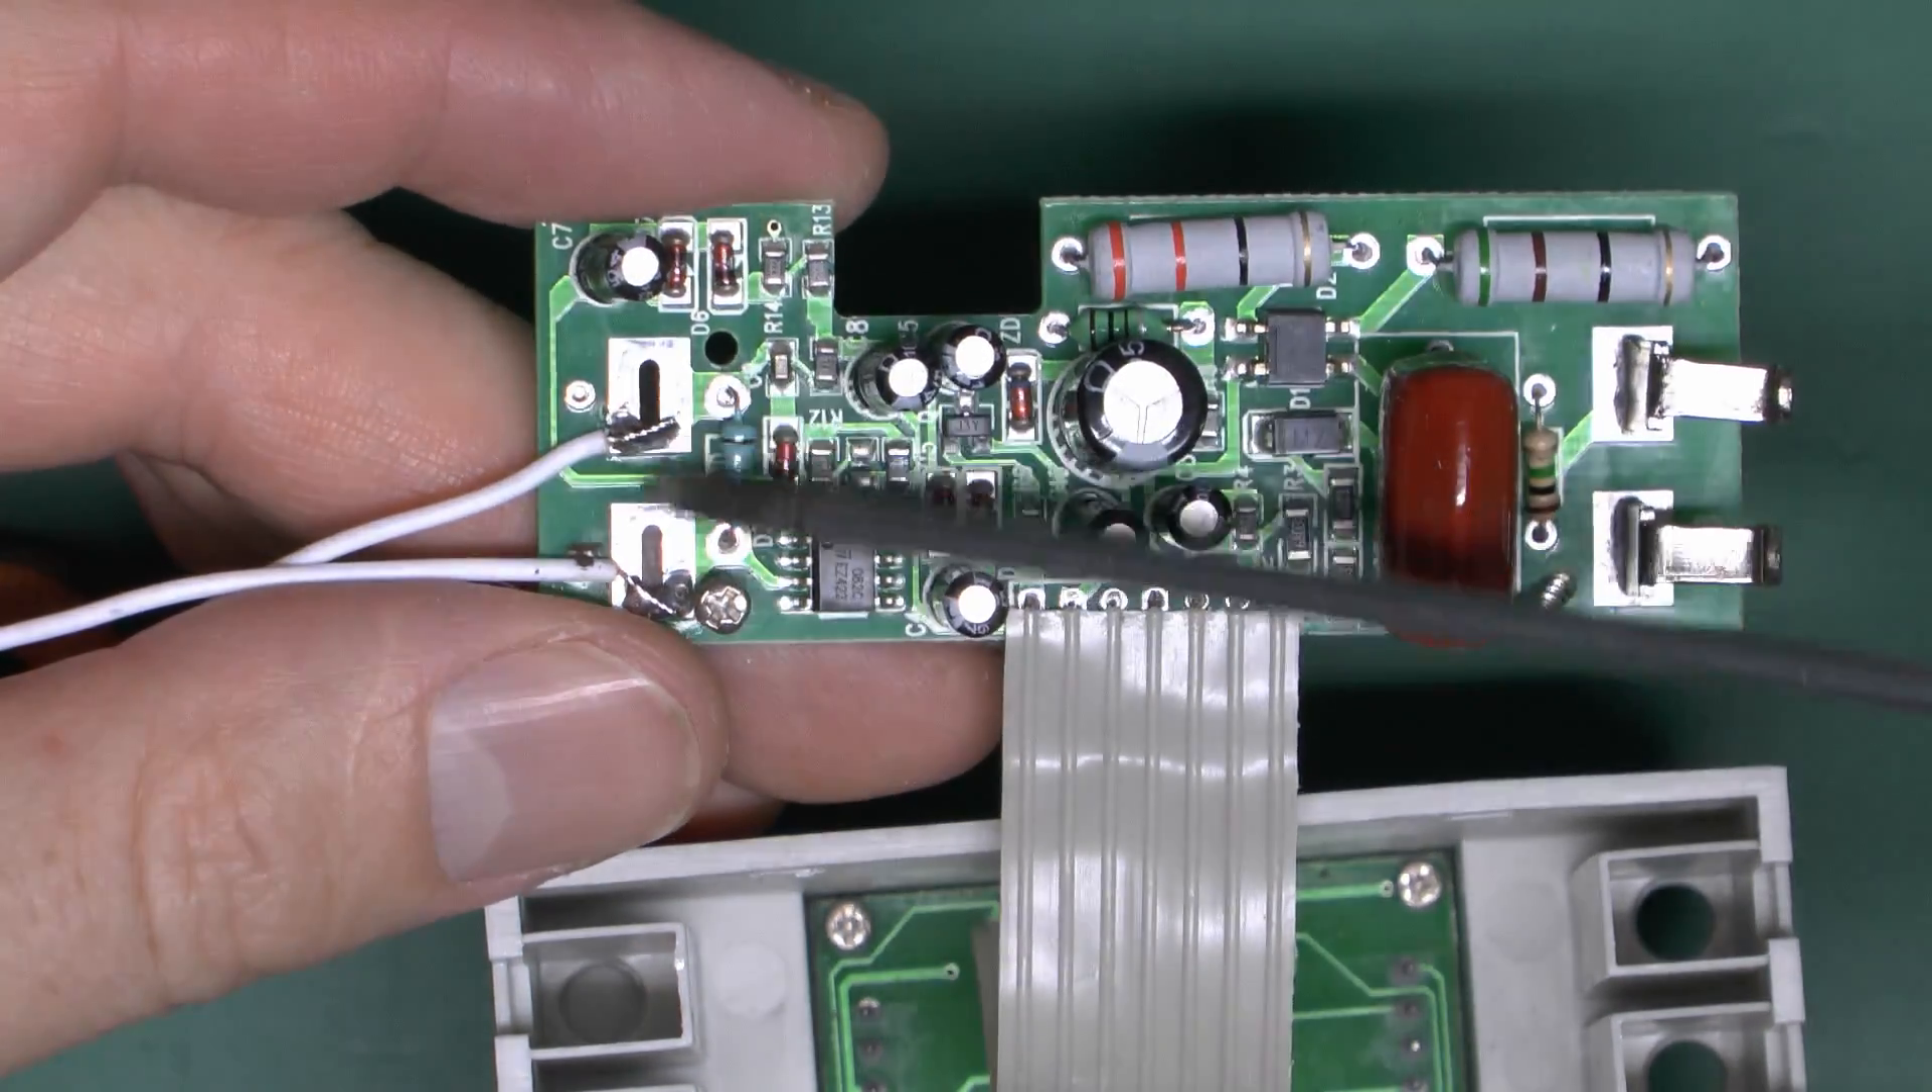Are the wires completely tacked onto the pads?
Yes.